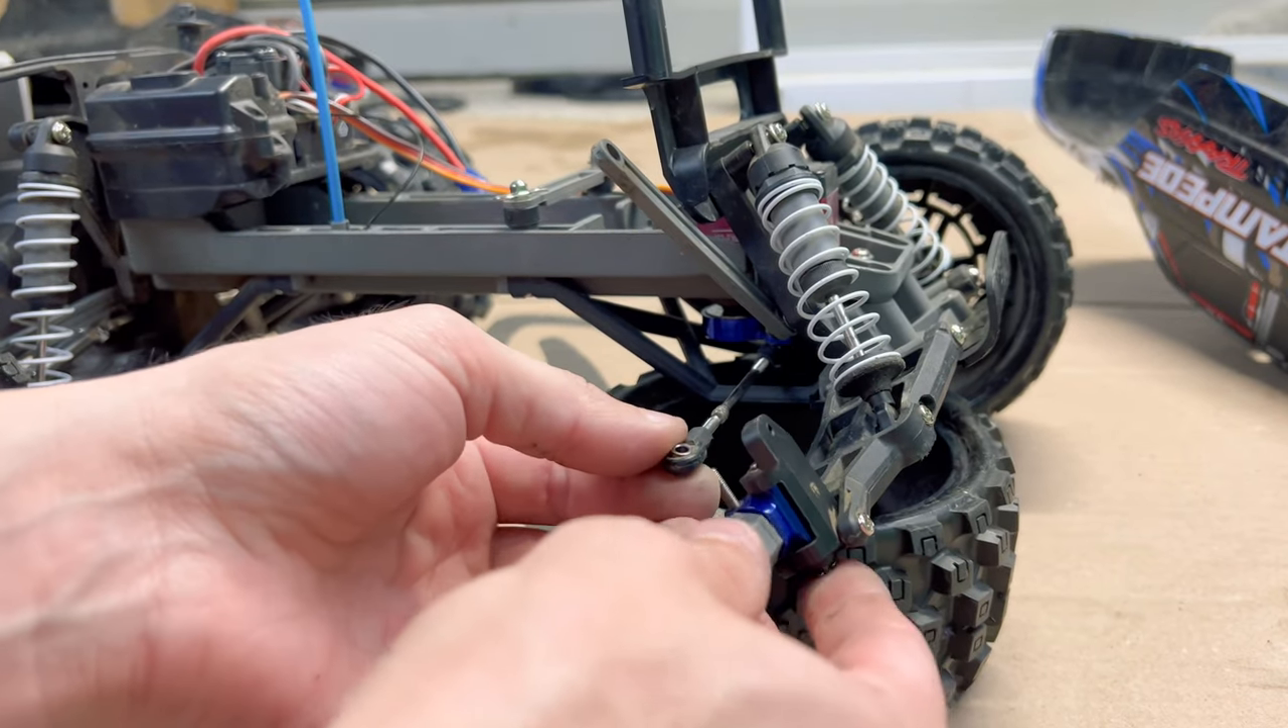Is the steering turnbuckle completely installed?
No.